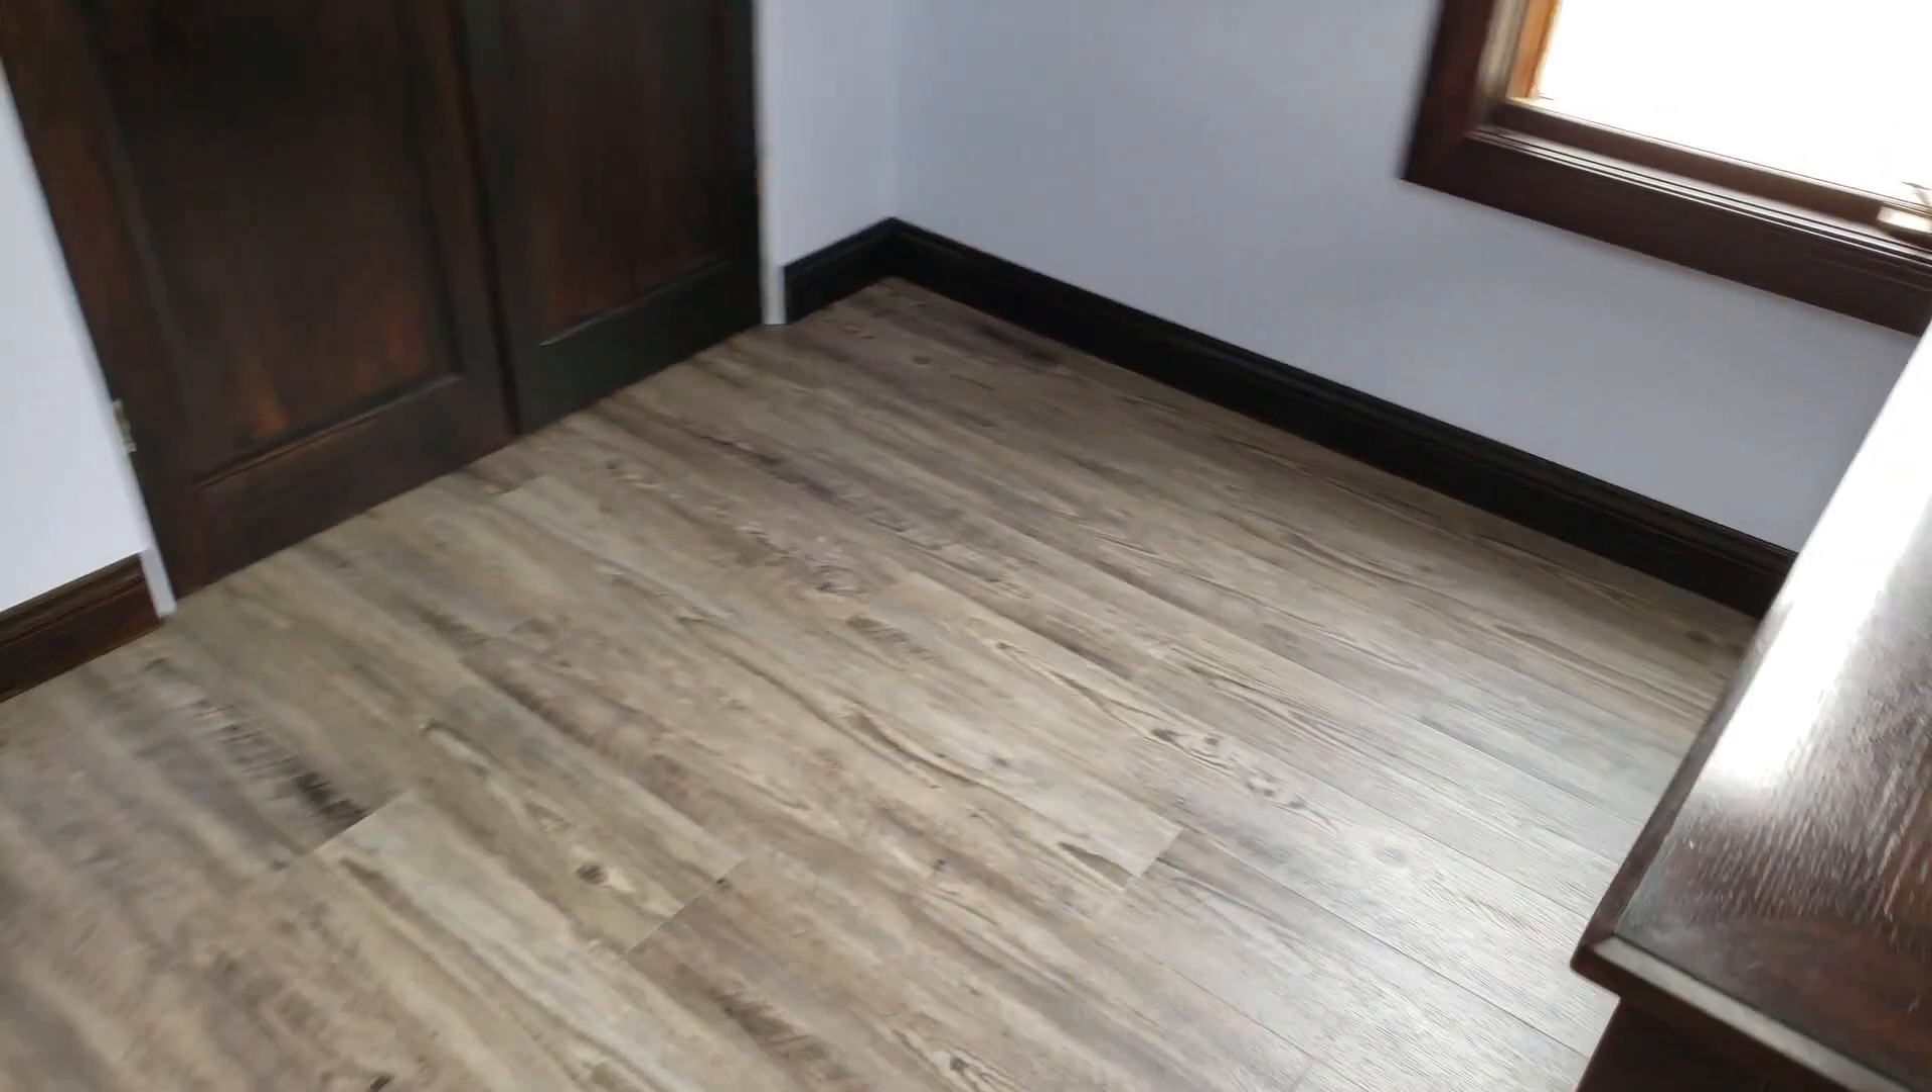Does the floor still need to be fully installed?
No.